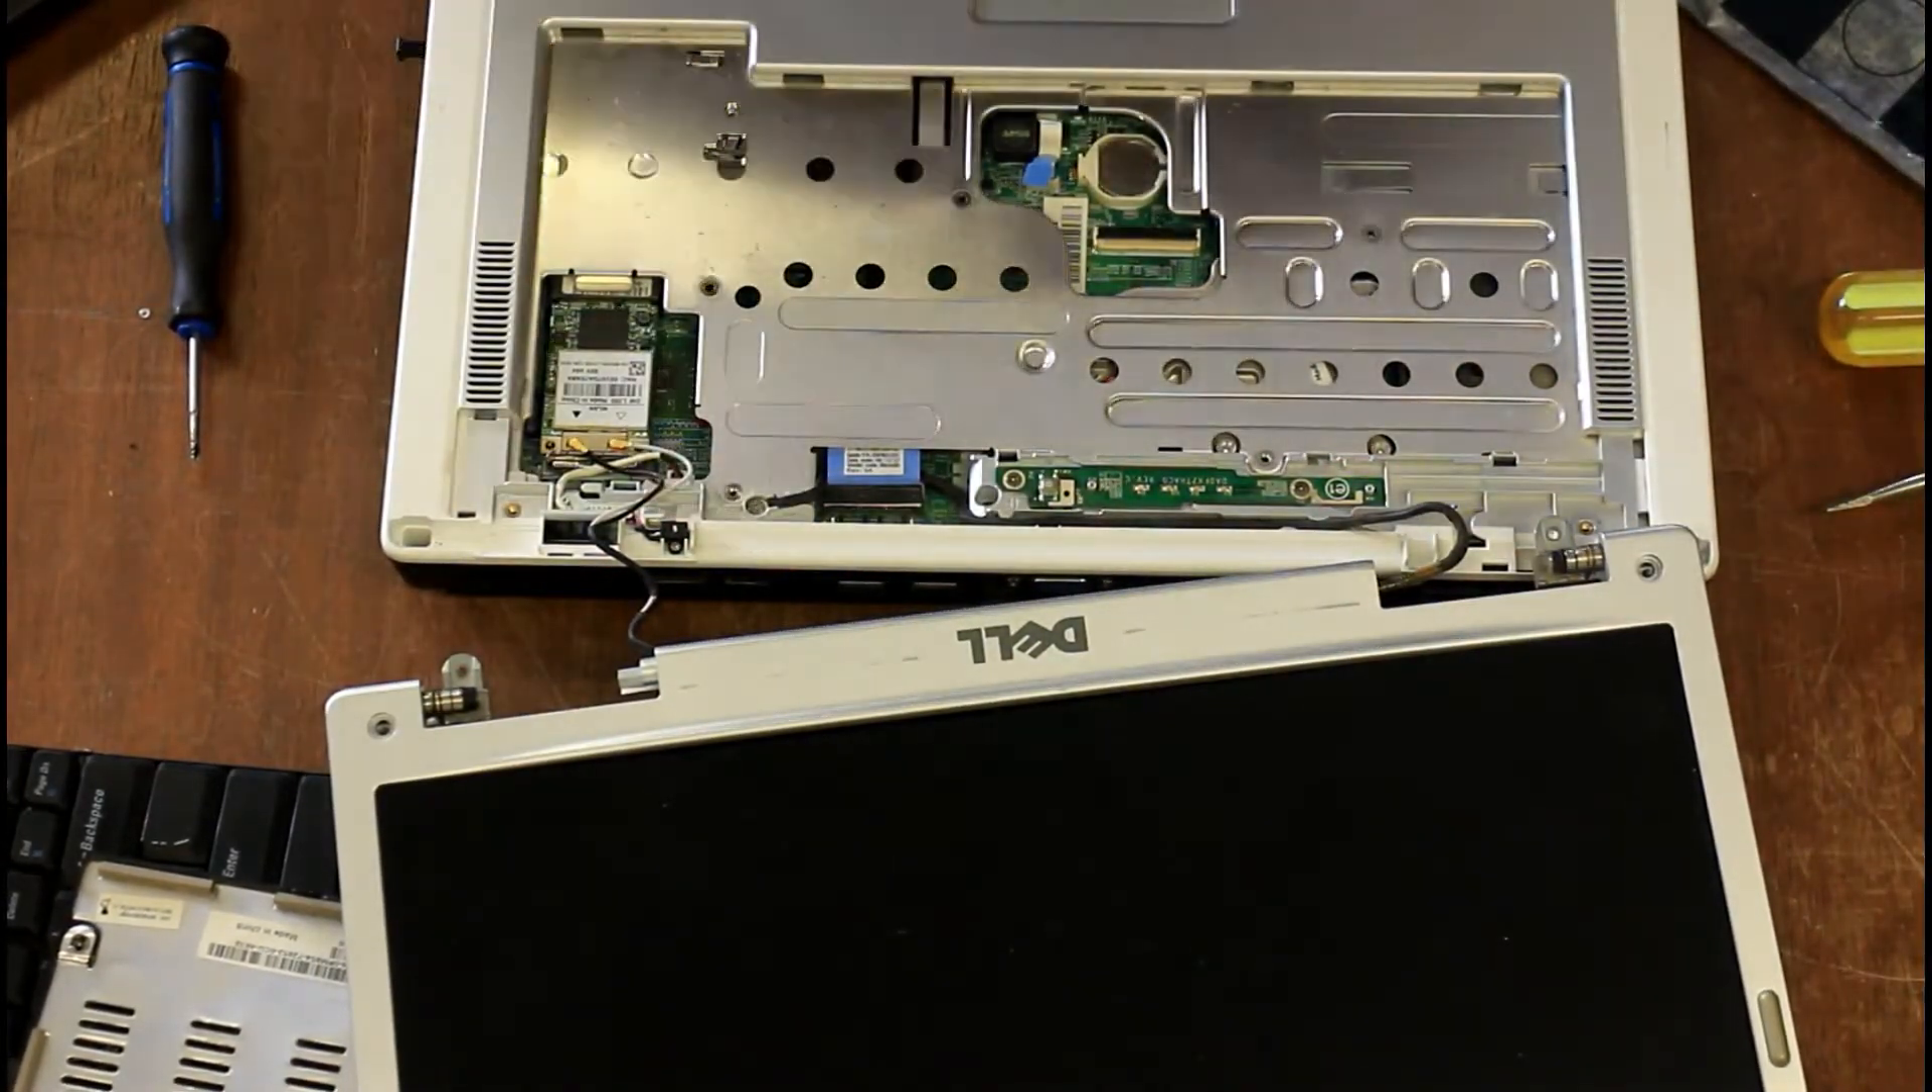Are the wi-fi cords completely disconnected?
No.